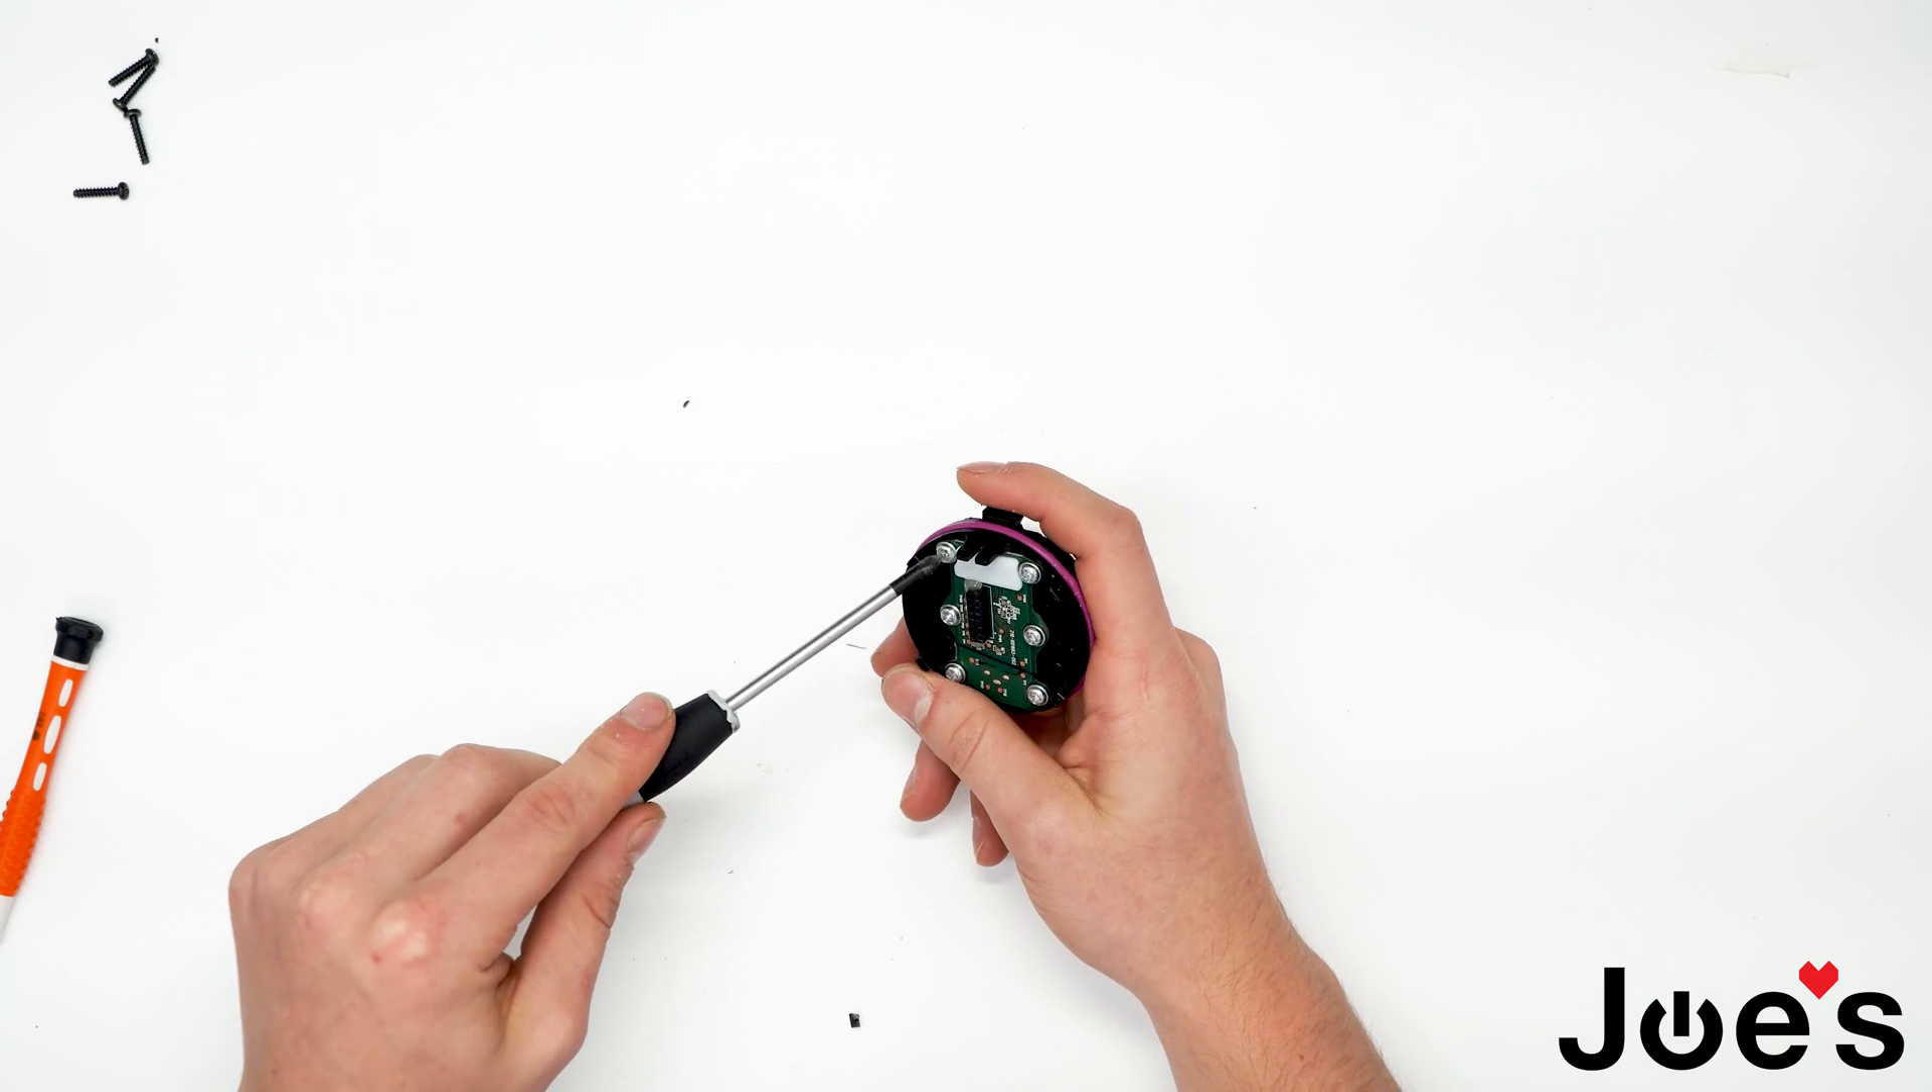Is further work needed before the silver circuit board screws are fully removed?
Yes.